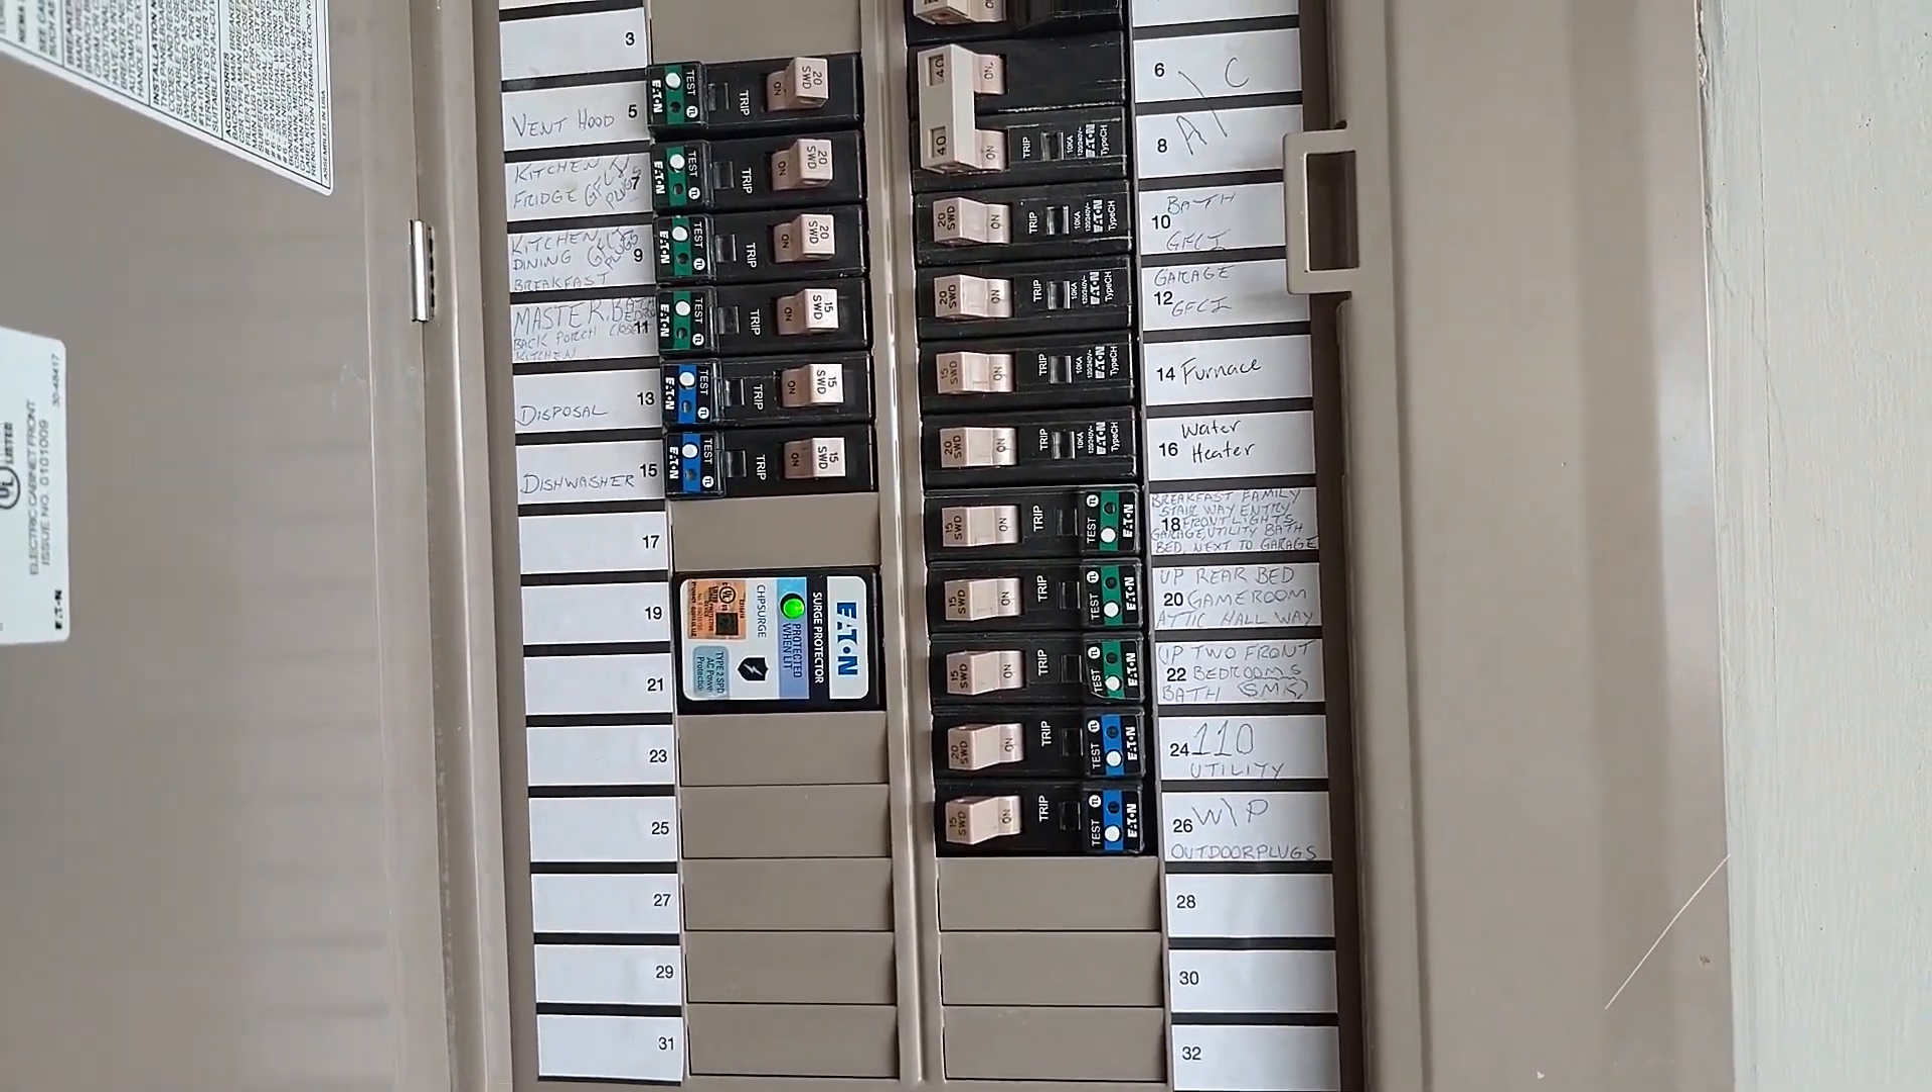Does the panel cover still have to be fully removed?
Yes.